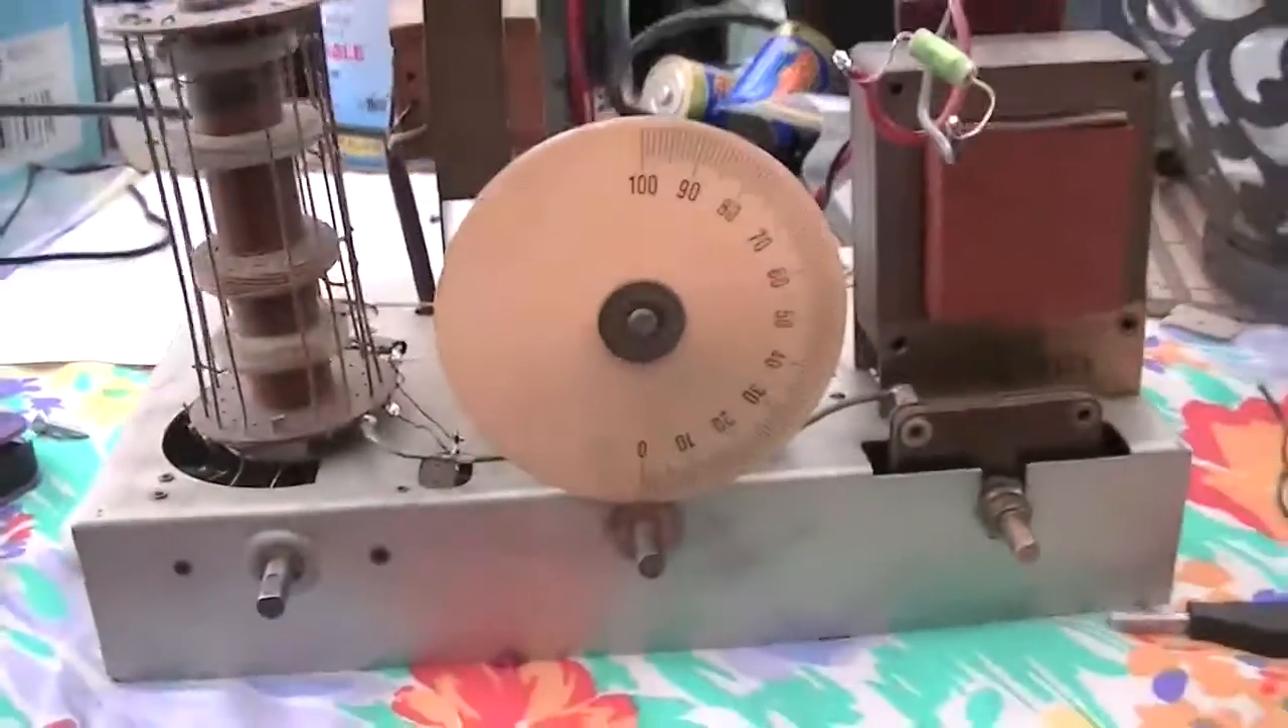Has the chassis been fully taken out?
Yes.